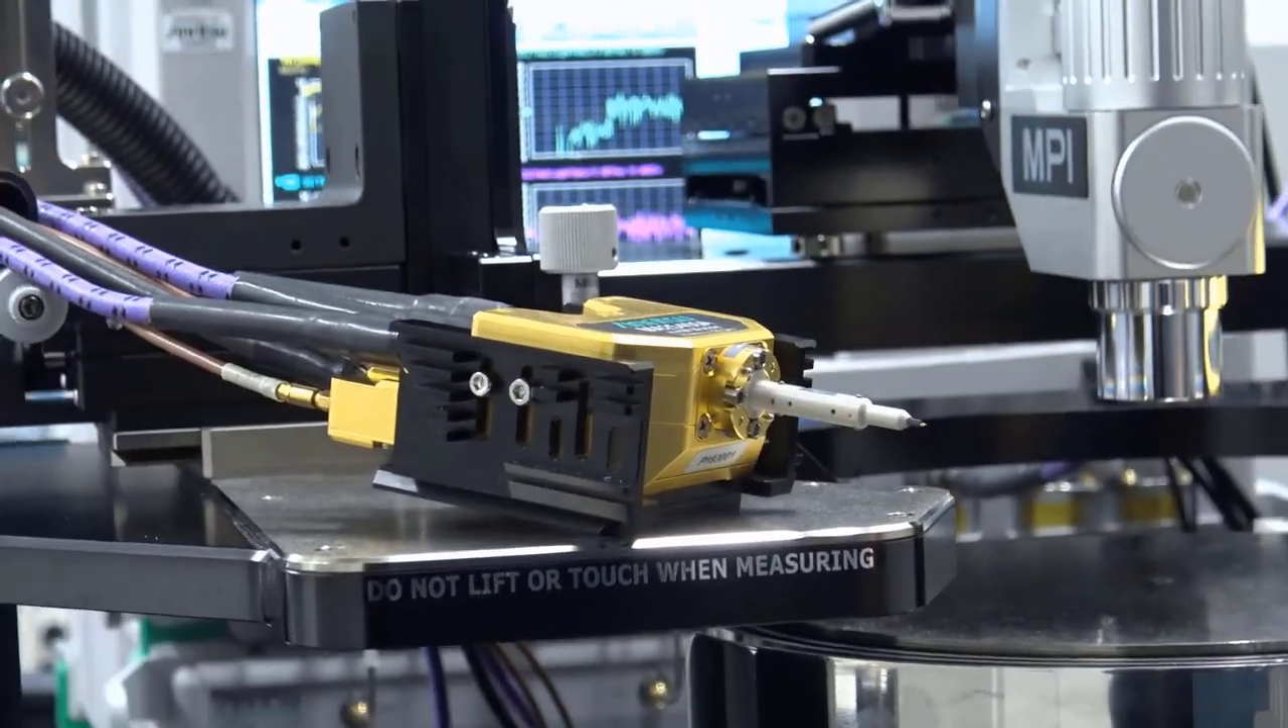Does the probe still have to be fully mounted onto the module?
No.